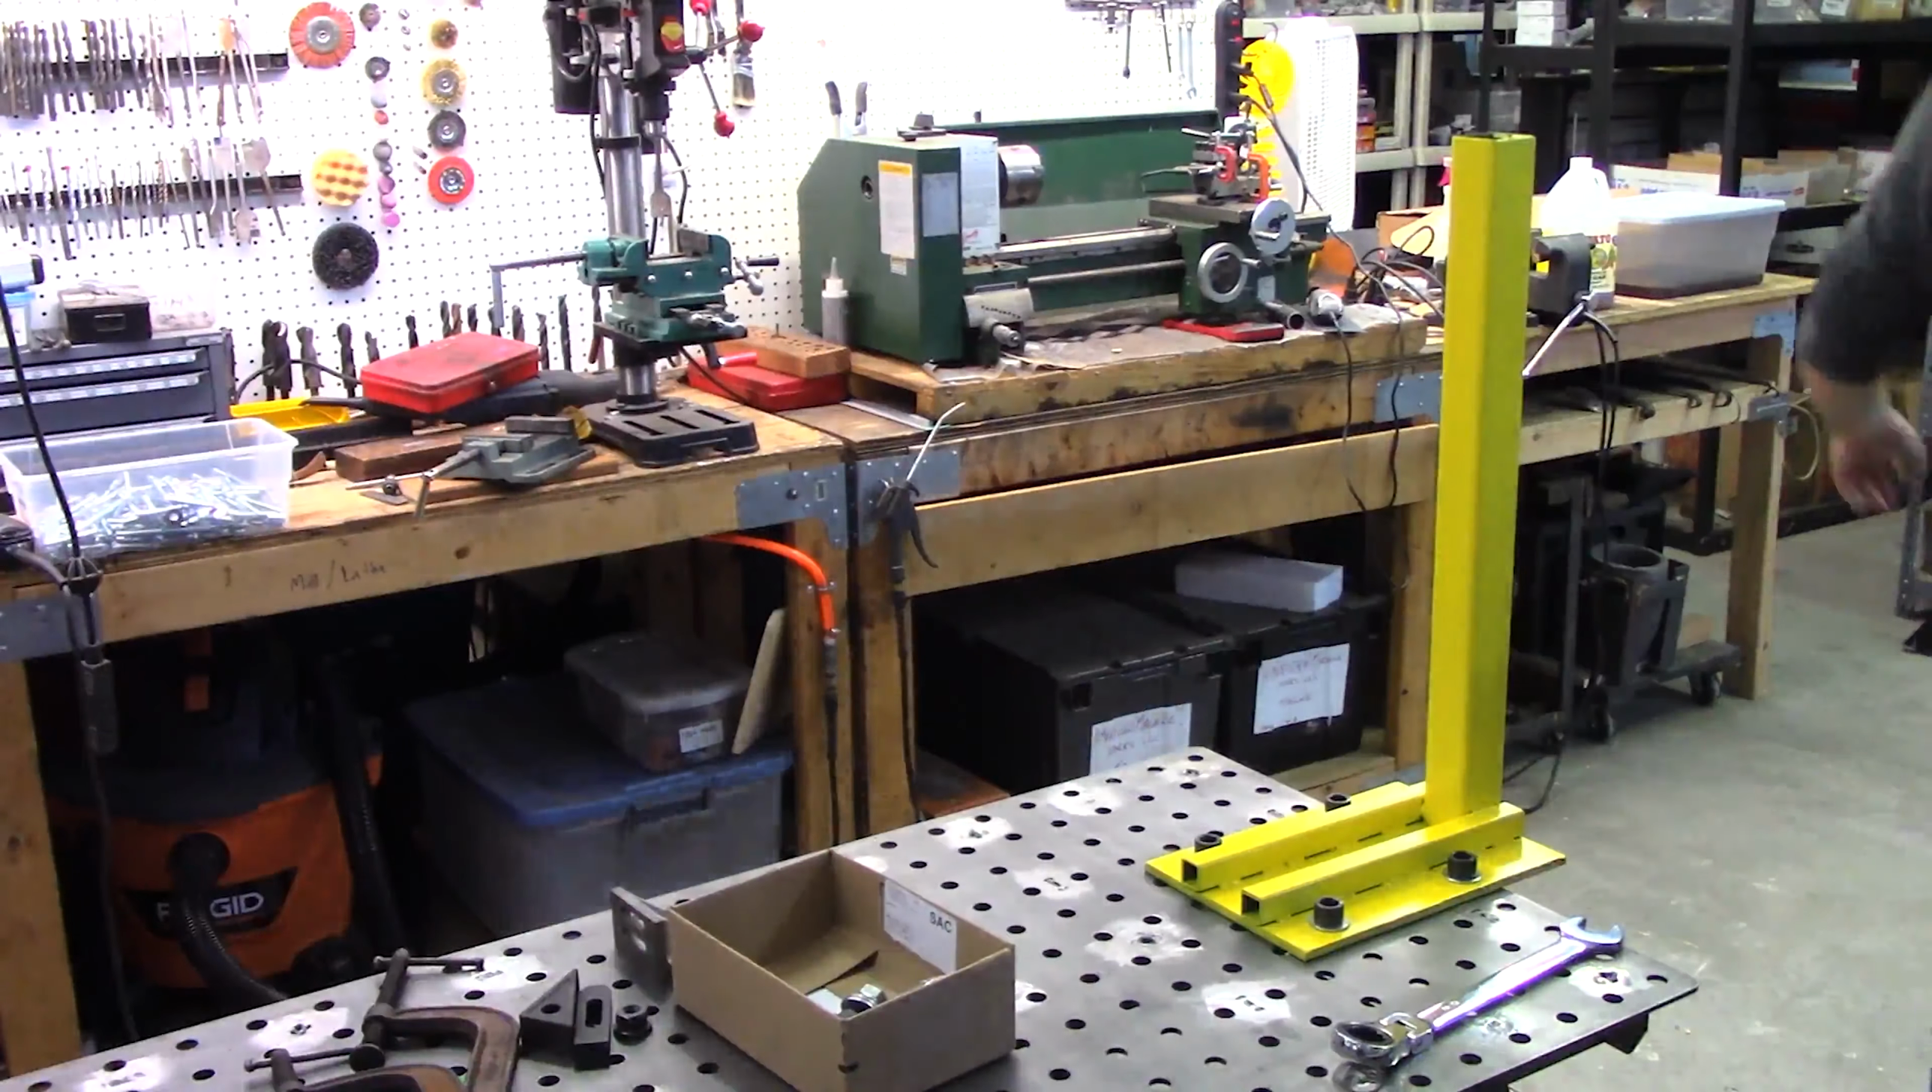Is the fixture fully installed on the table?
Yes.